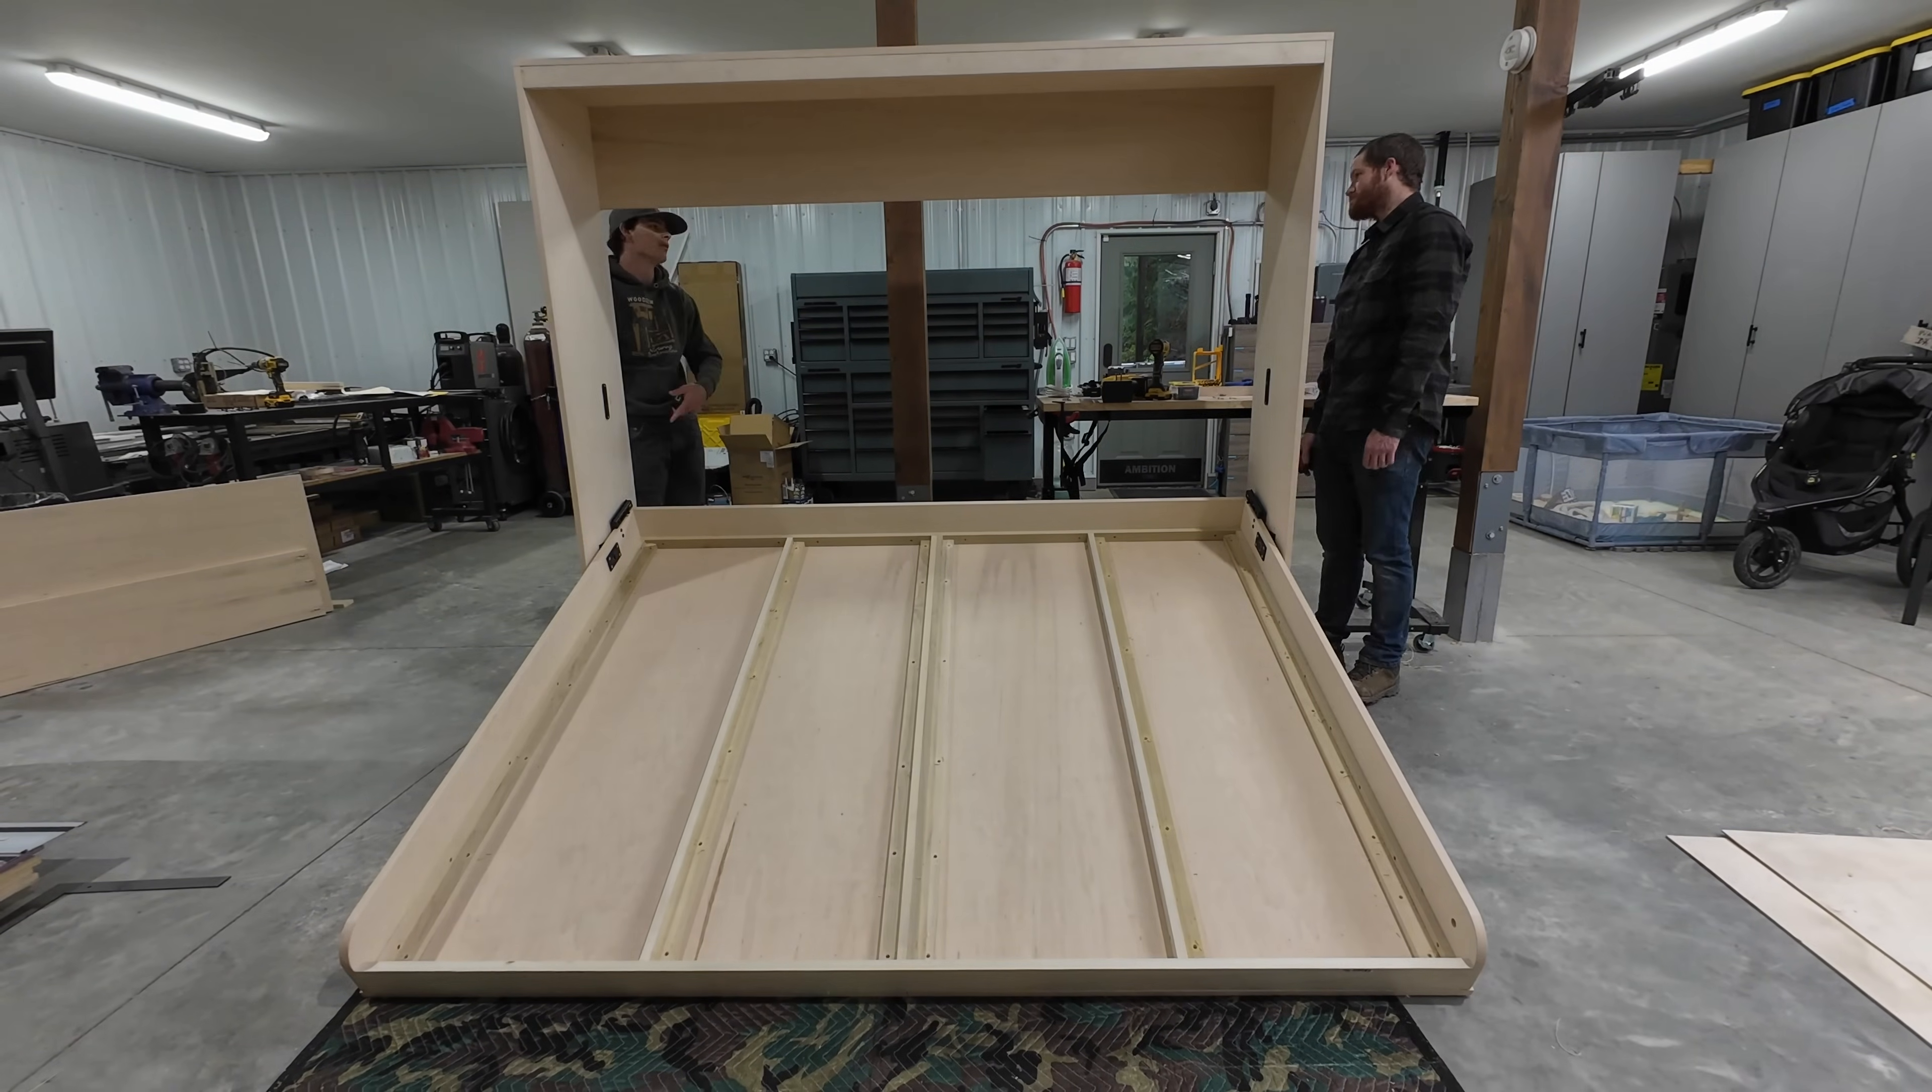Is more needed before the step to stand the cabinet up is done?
No.